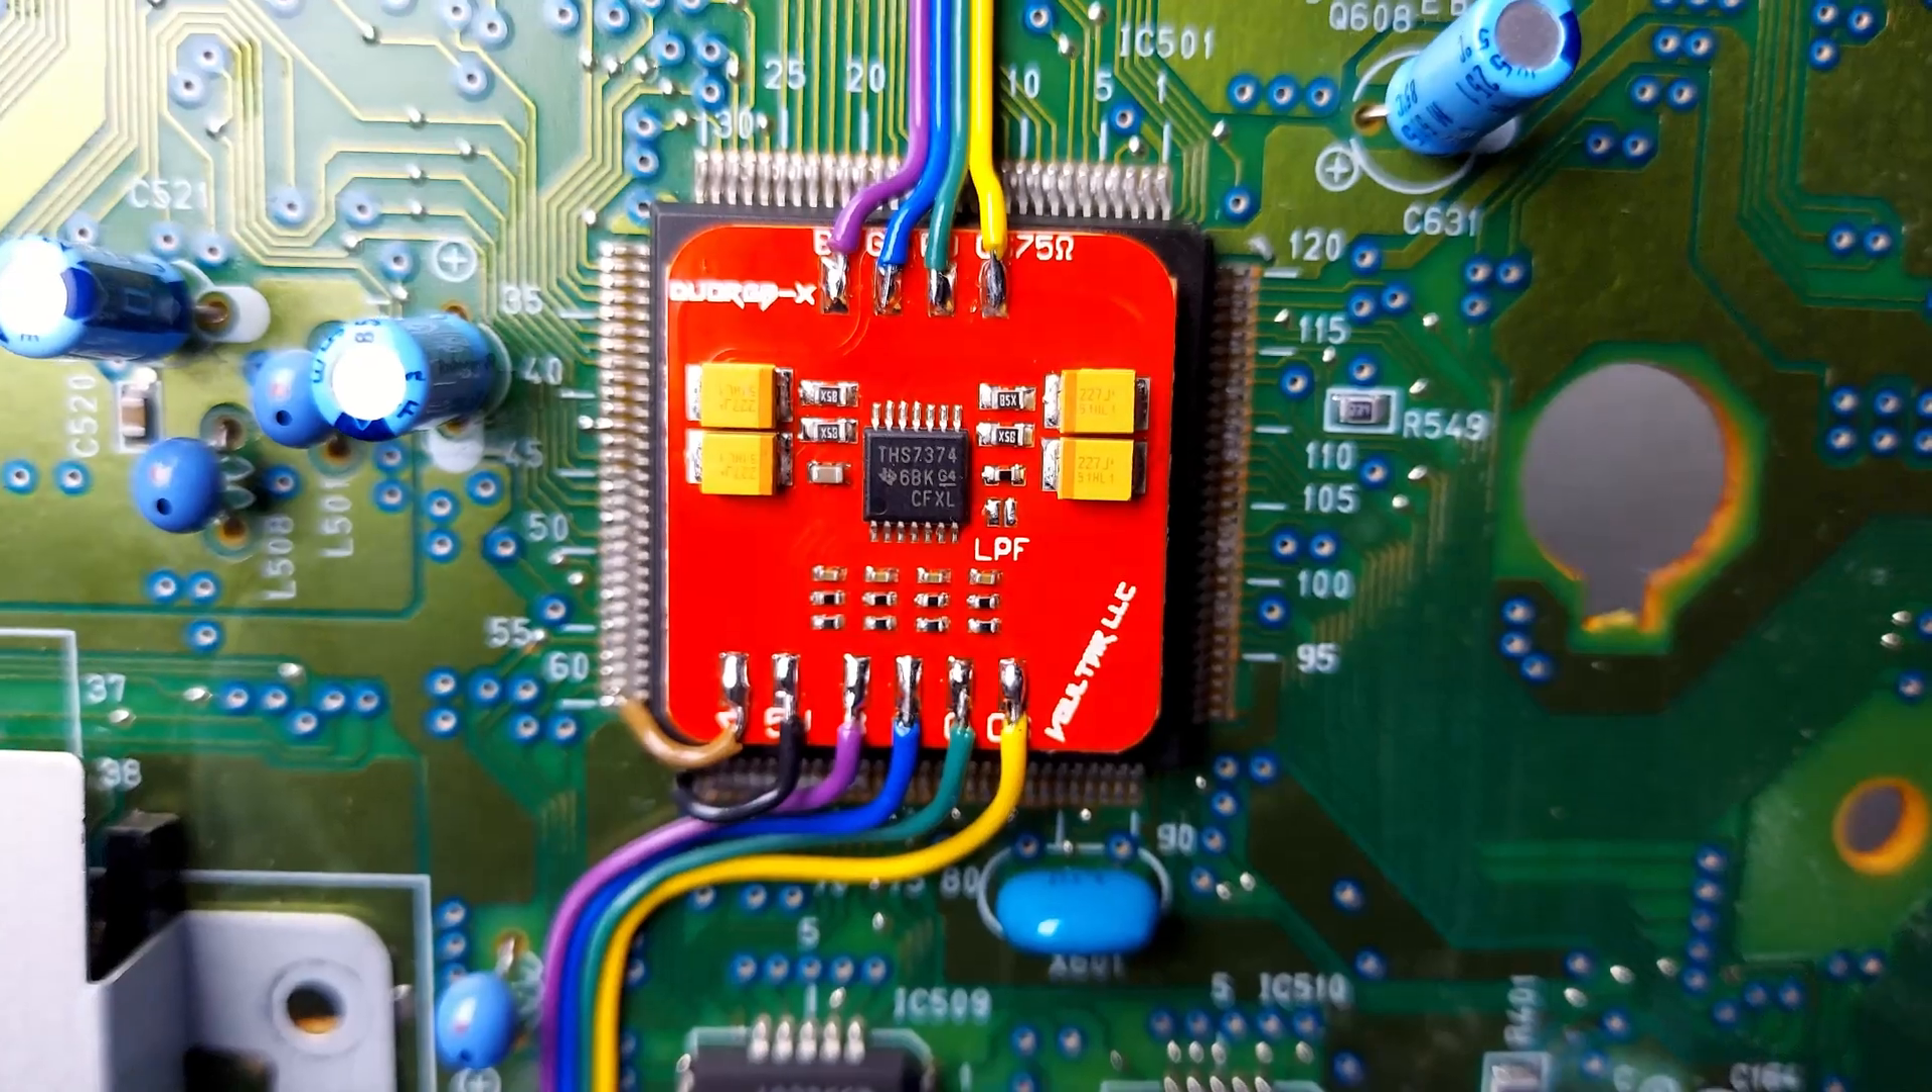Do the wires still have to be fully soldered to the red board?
No.